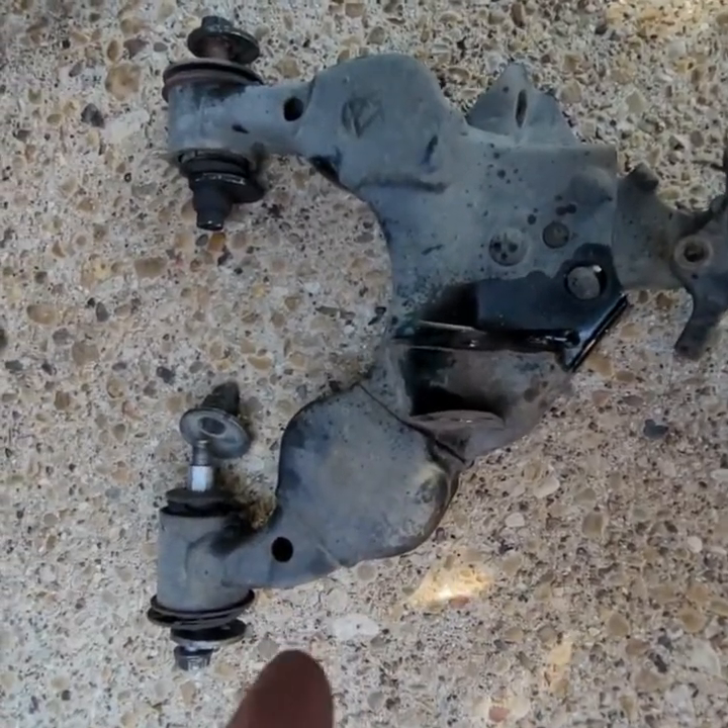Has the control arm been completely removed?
Yes.